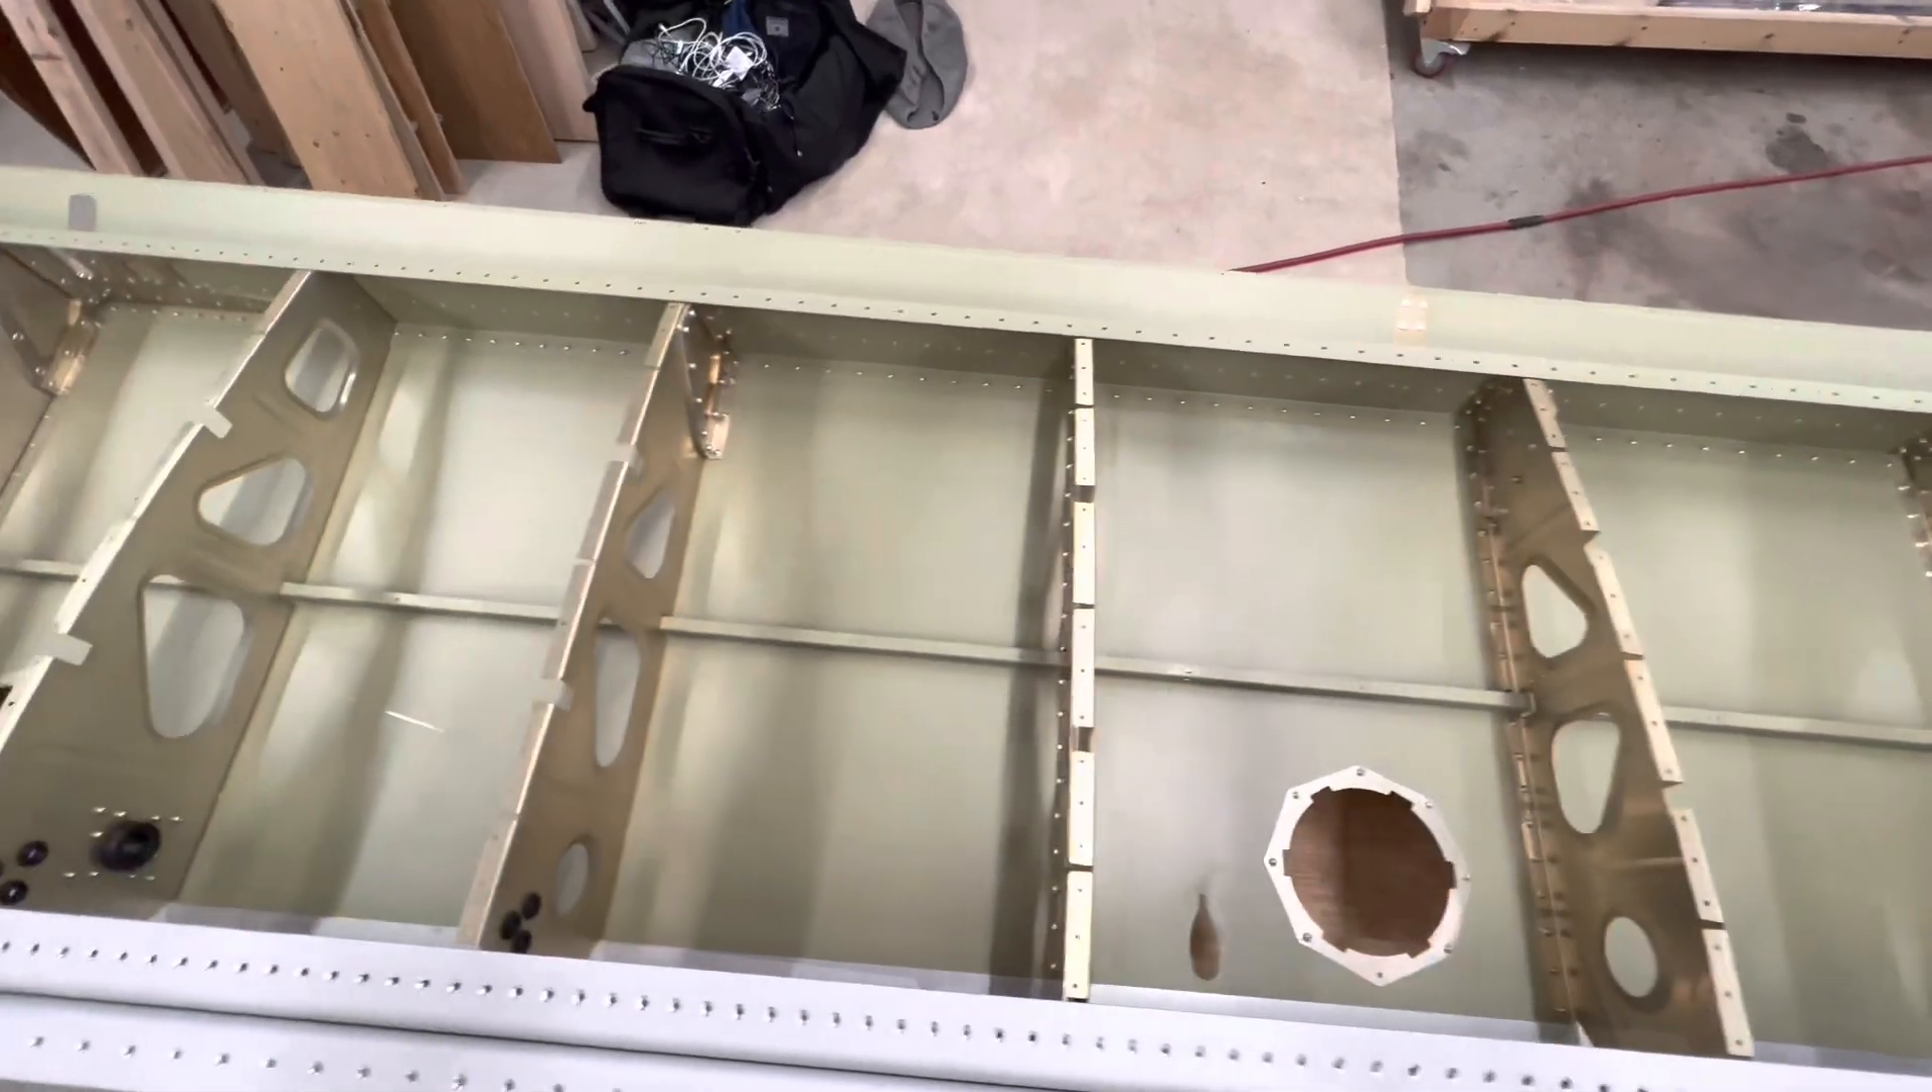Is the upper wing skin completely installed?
No.